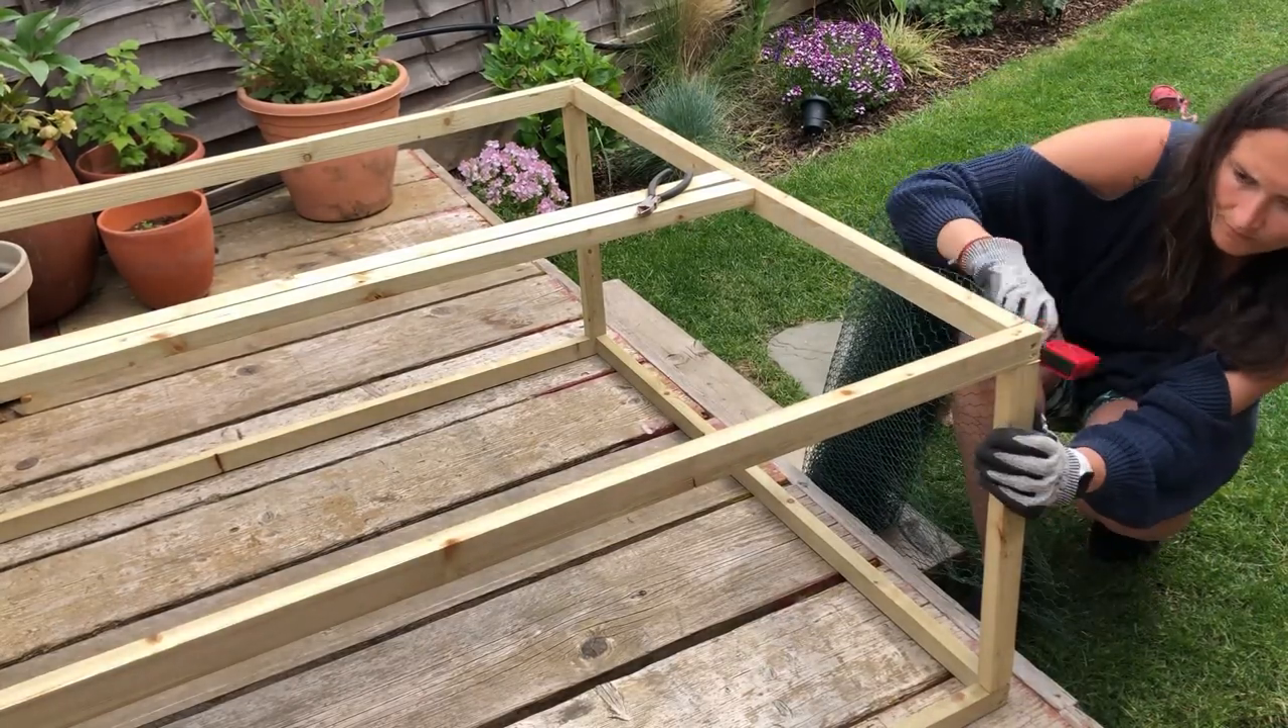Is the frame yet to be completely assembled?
No.